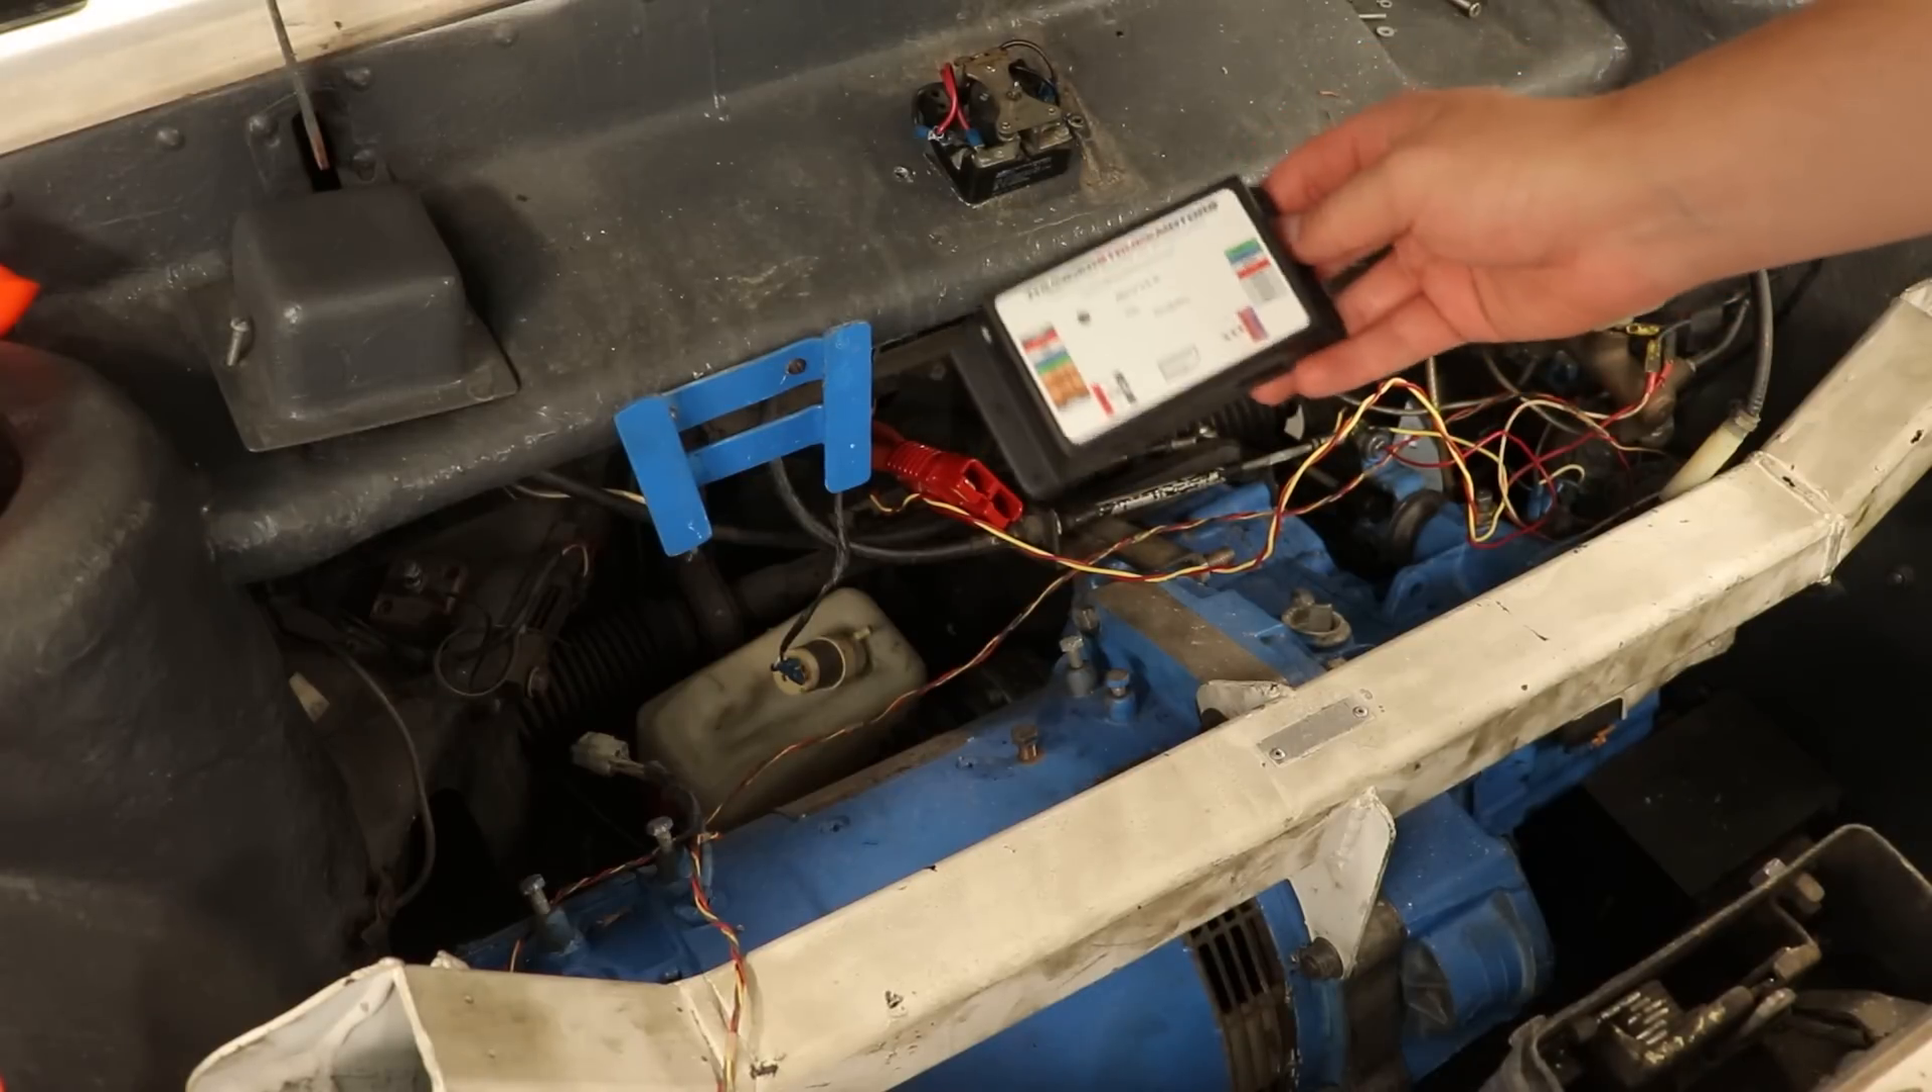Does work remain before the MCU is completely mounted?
Yes.